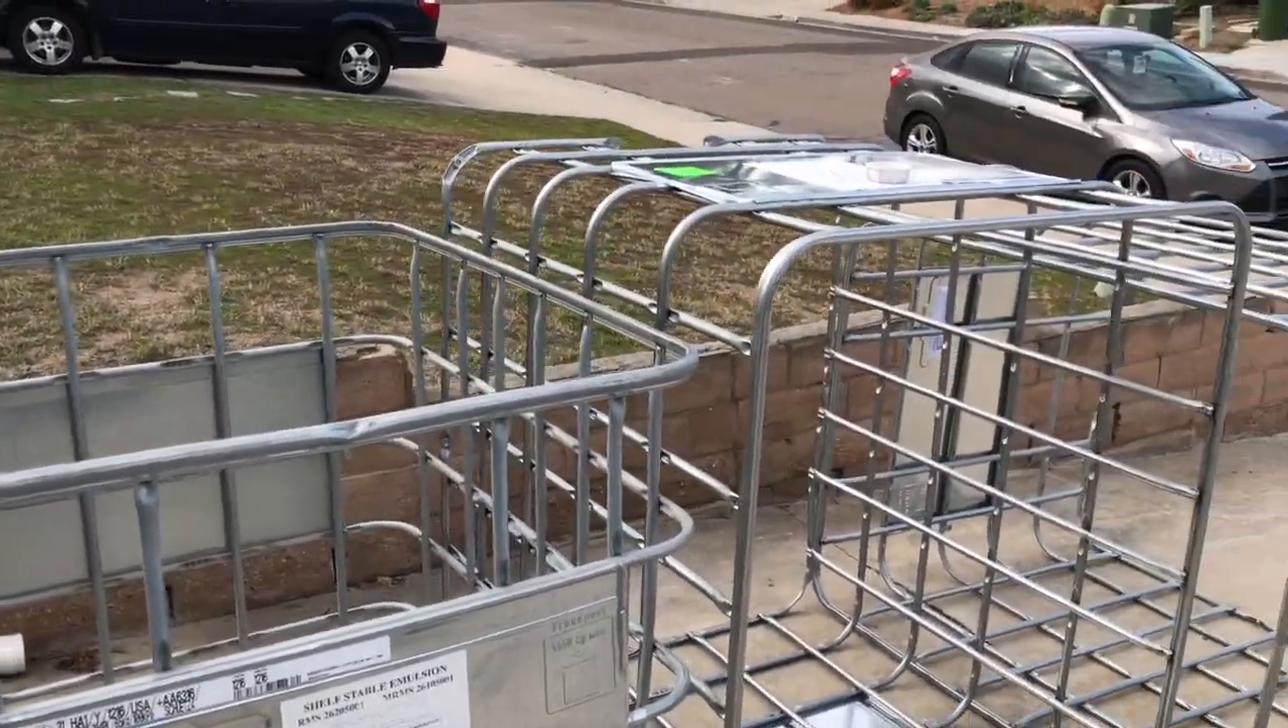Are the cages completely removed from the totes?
Yes.